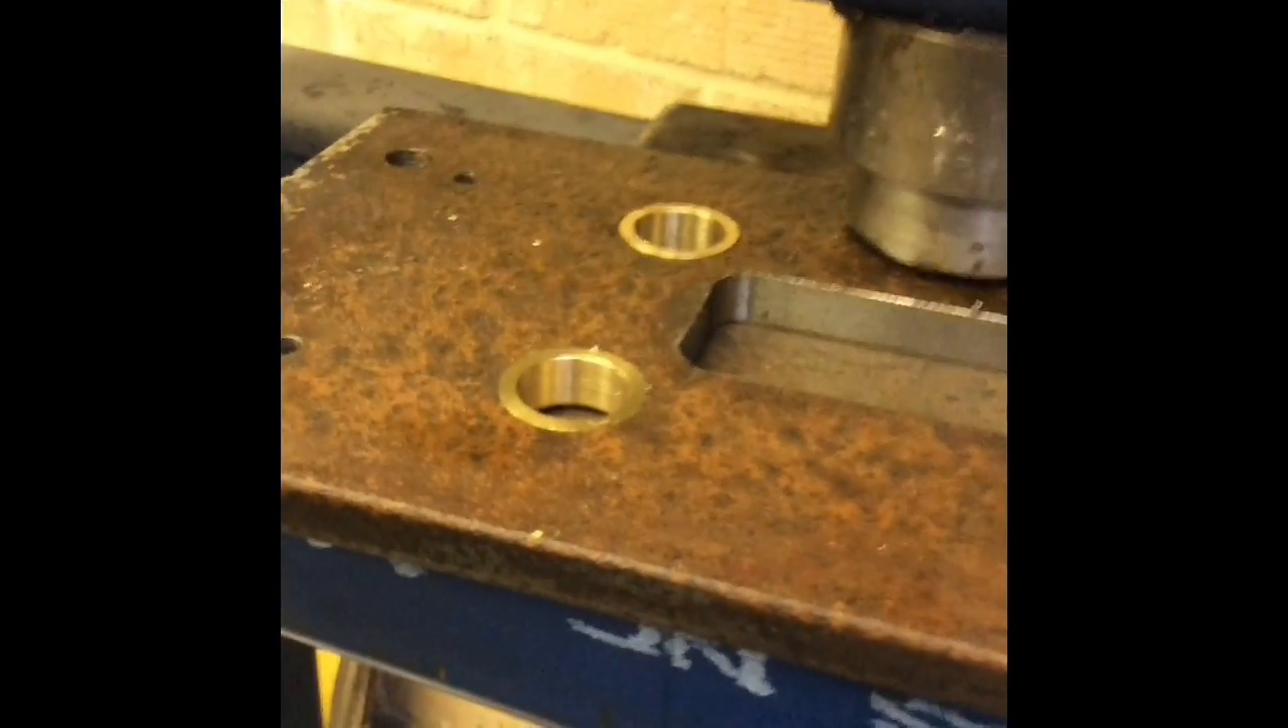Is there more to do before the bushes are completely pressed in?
No.